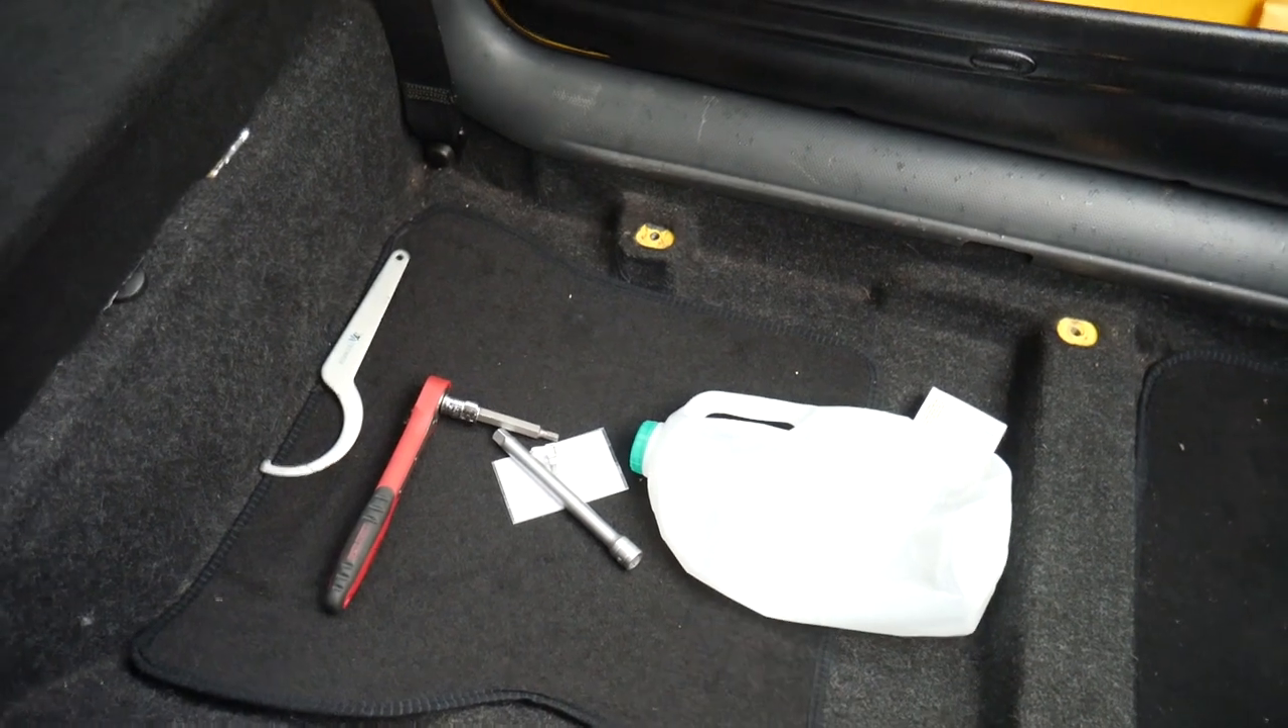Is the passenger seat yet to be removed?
No.